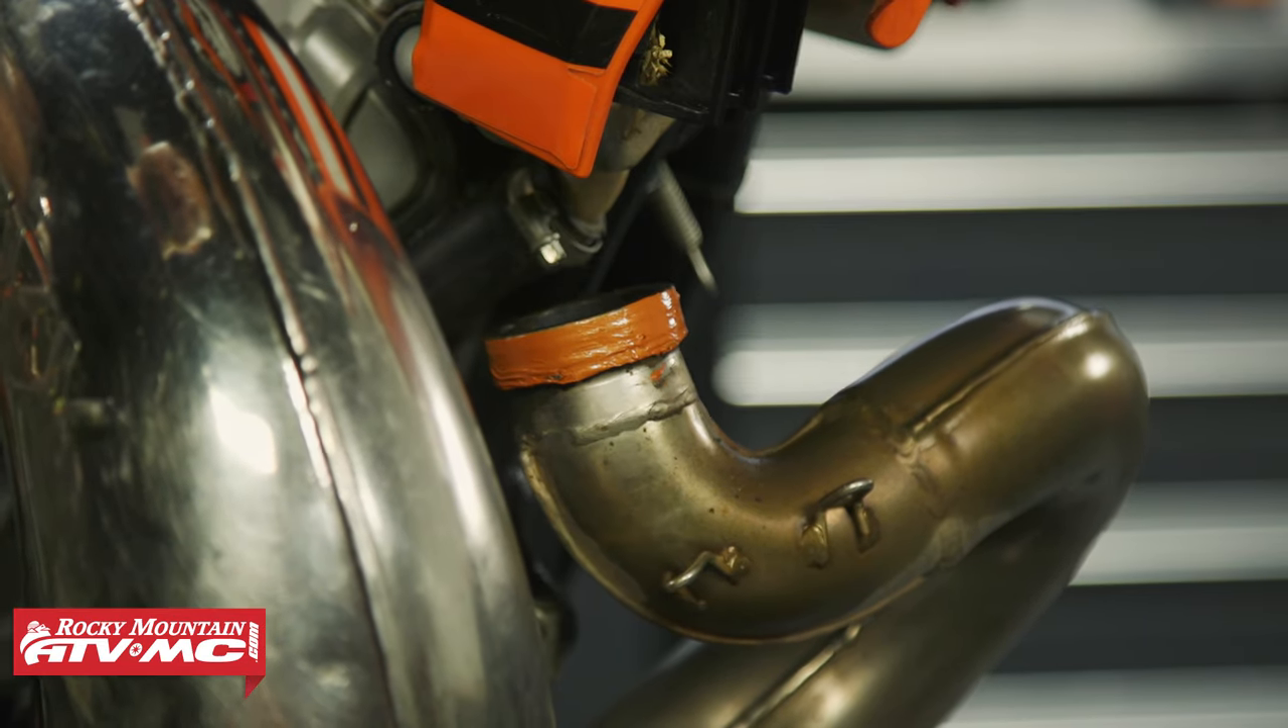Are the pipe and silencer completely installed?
No.